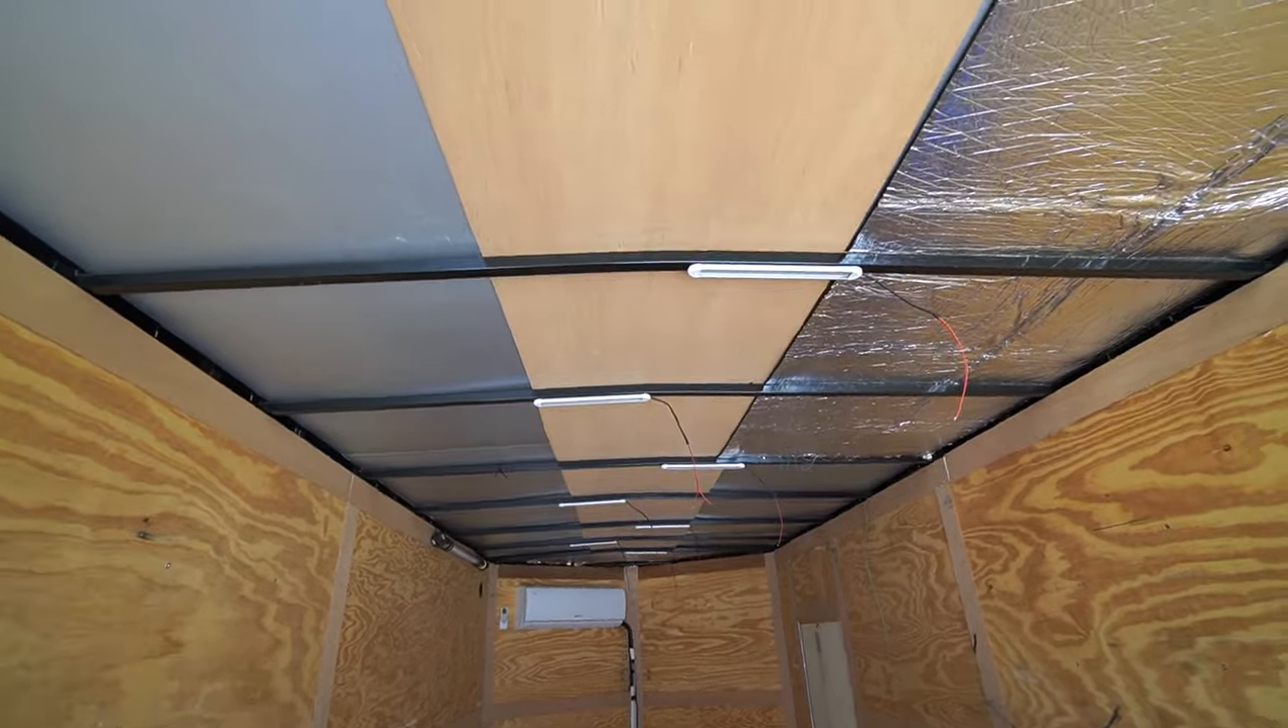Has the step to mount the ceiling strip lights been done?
Yes.